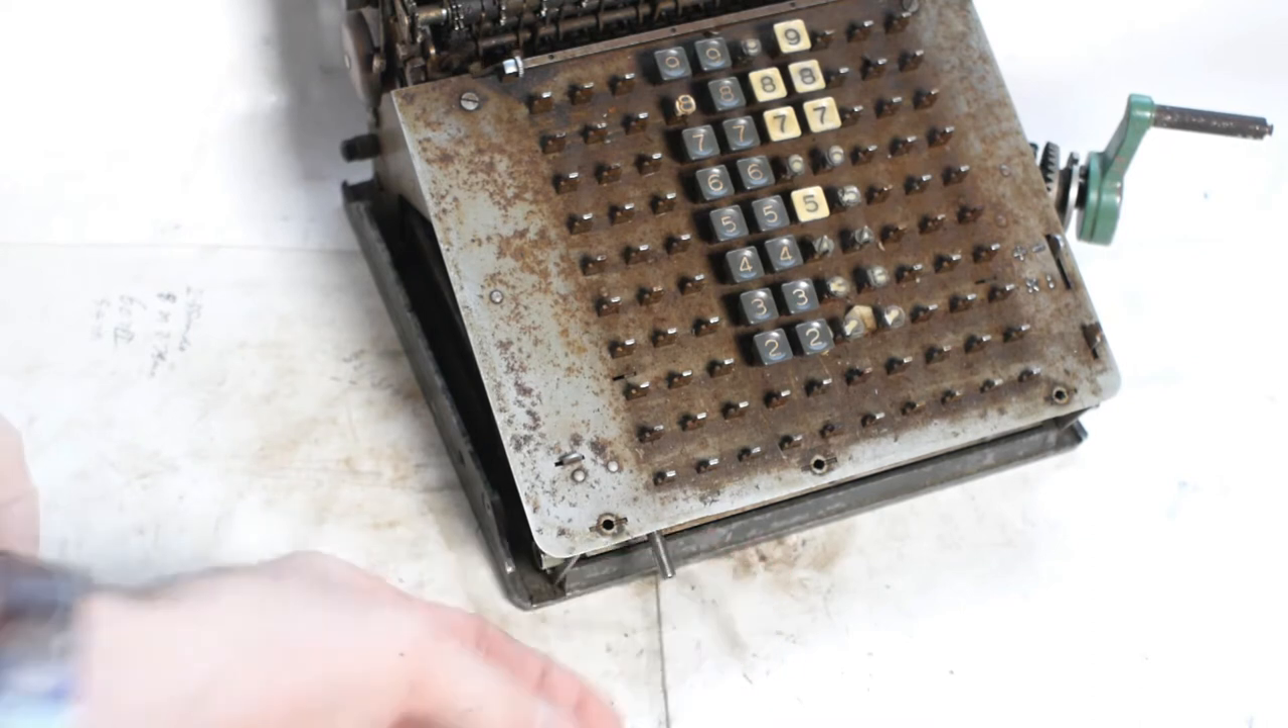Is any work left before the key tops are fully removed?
Yes.